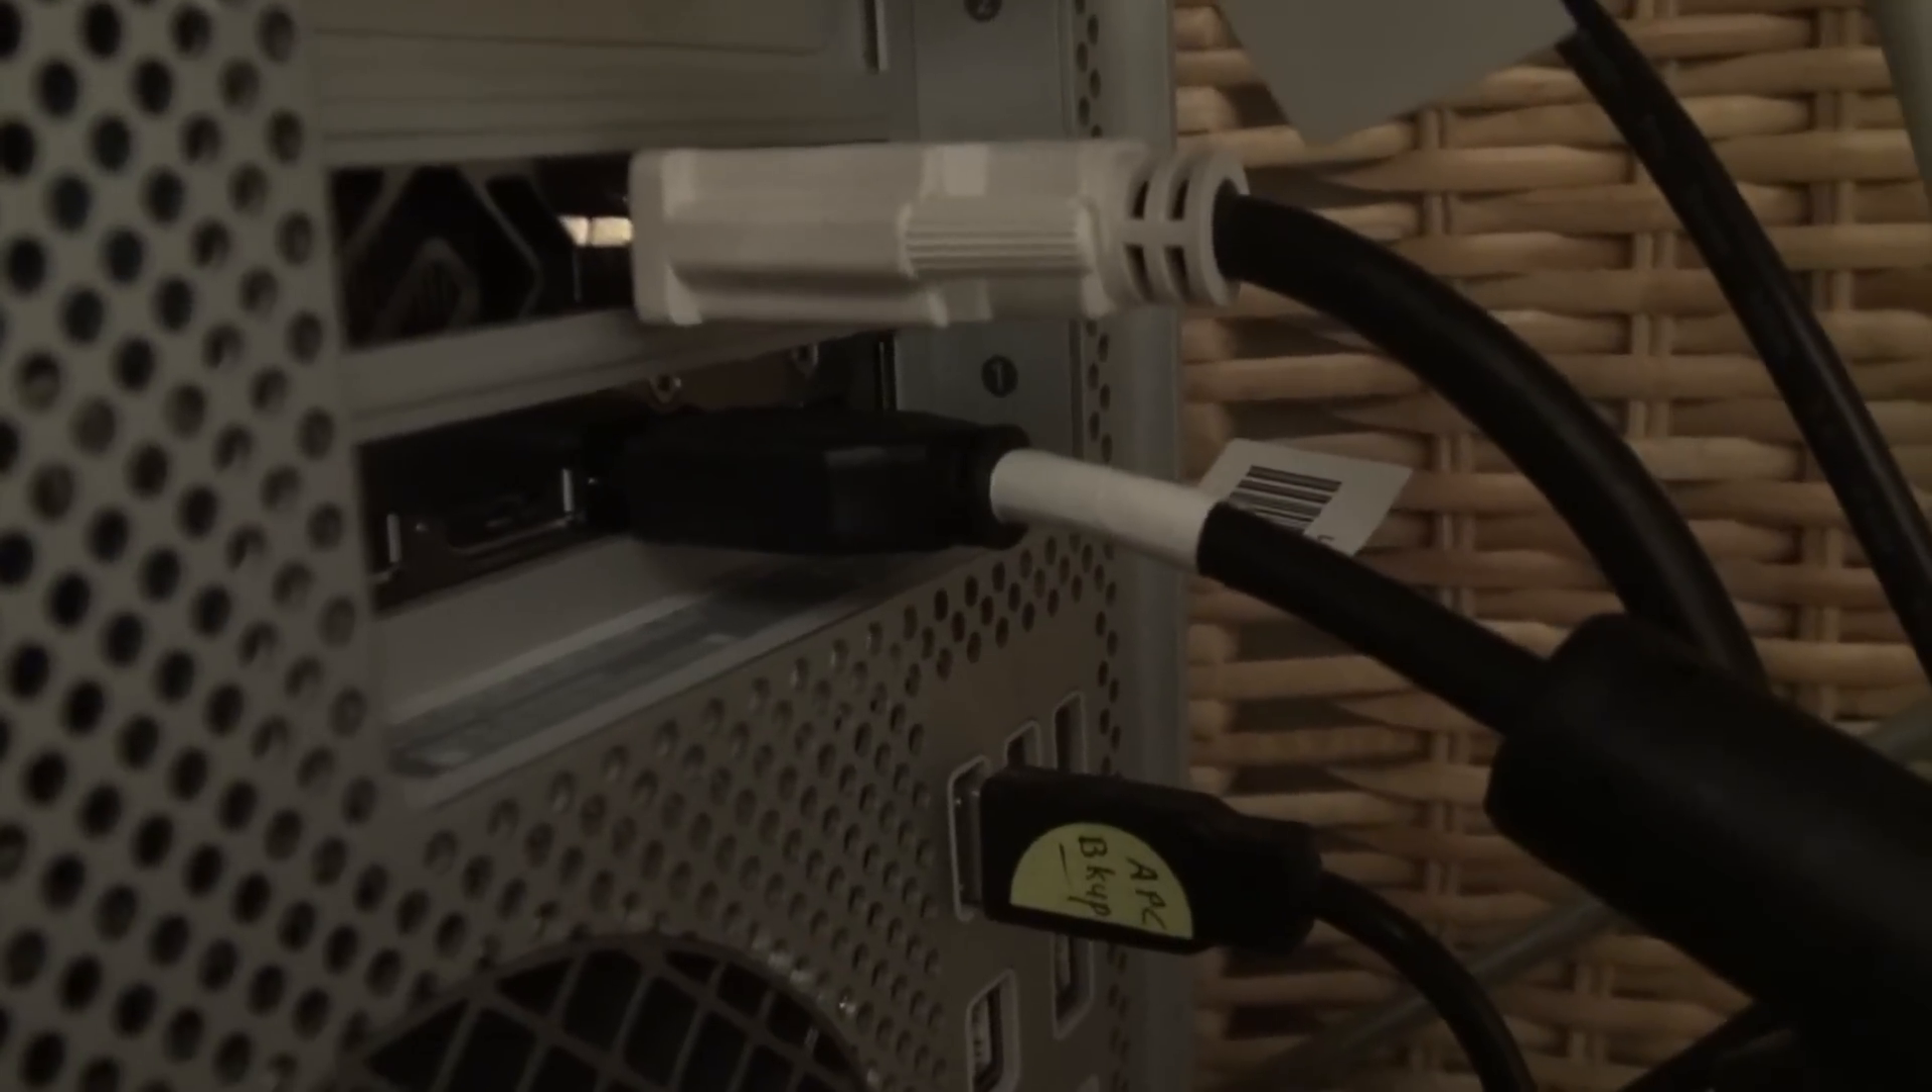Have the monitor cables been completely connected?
Yes.